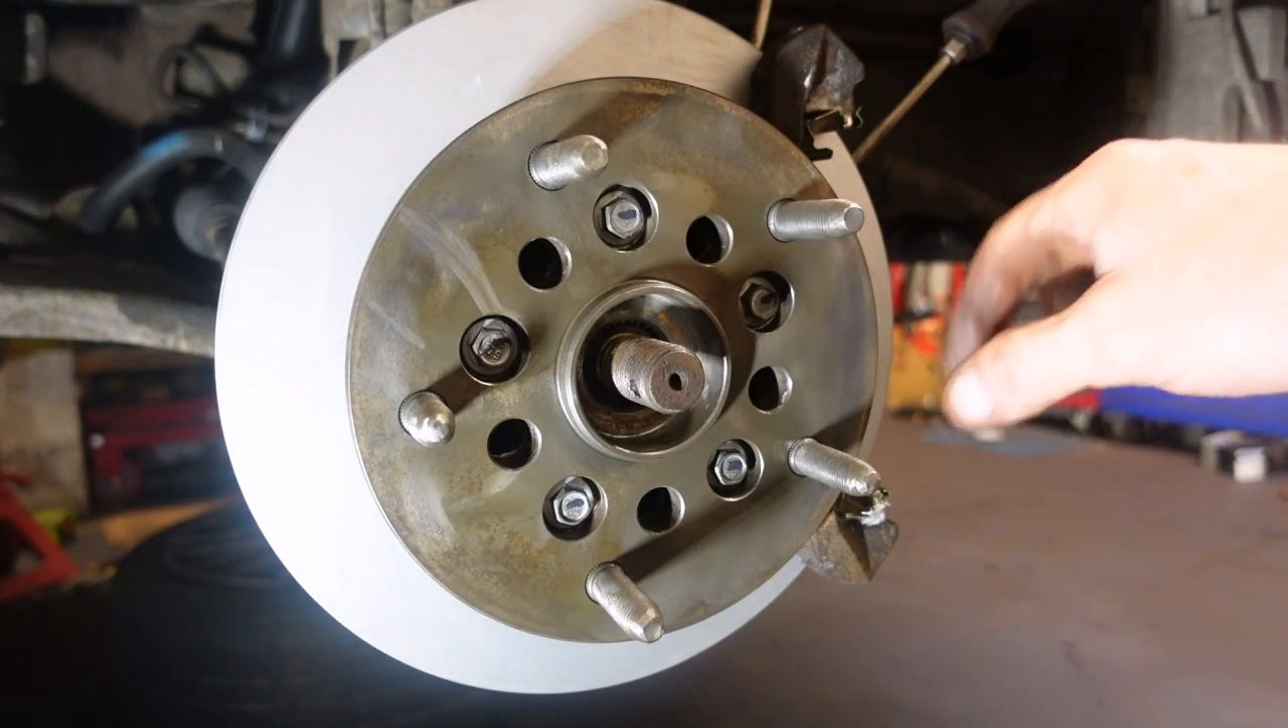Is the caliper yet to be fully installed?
Yes.